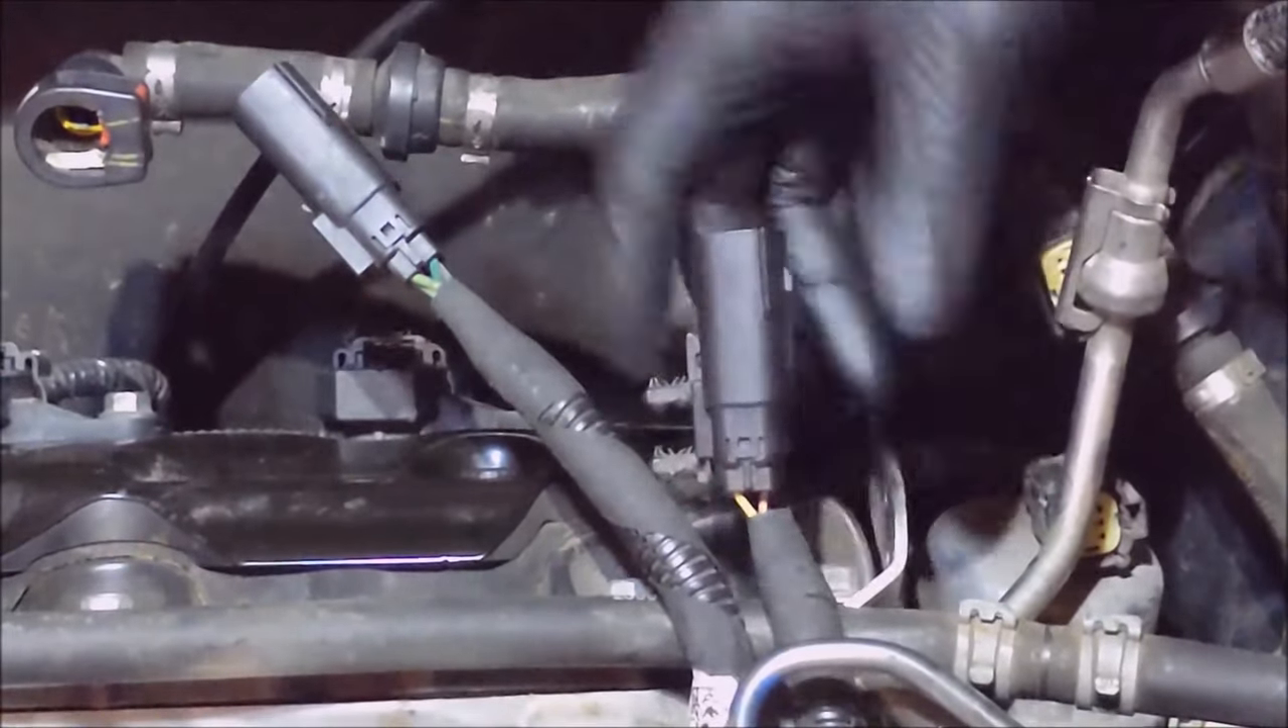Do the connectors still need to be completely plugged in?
Yes.